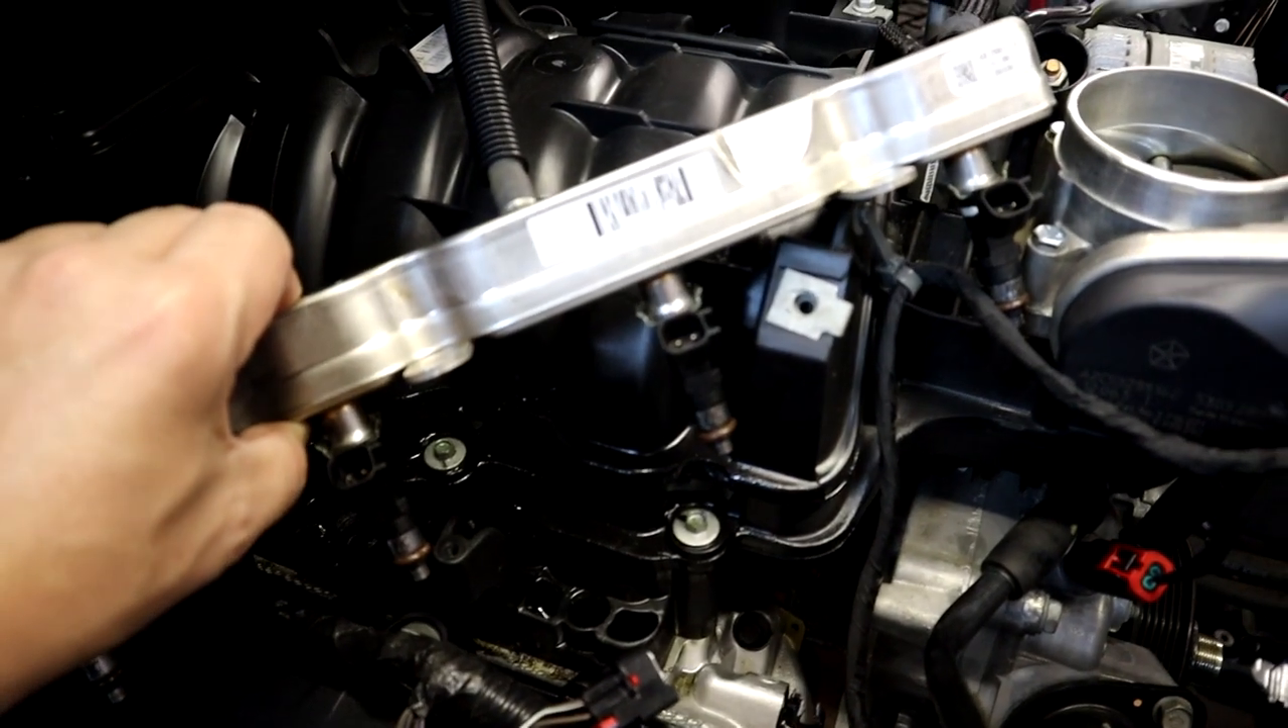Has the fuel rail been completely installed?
No.